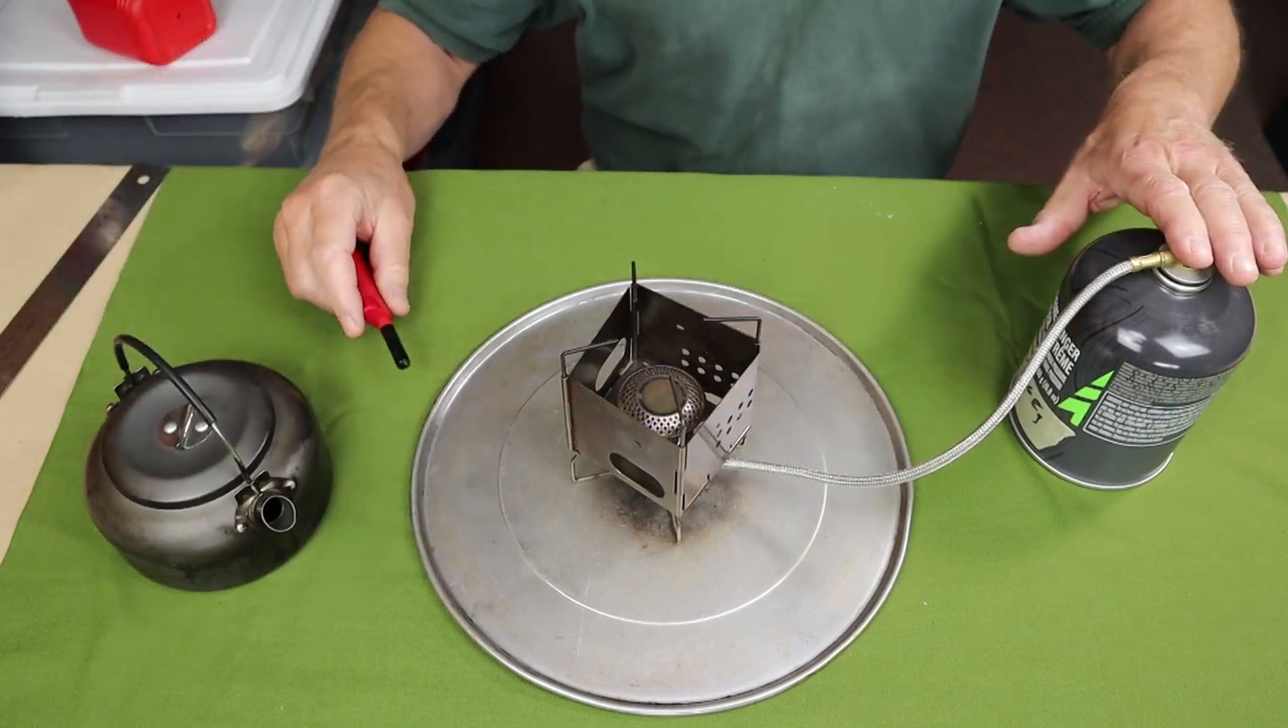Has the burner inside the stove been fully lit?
No.